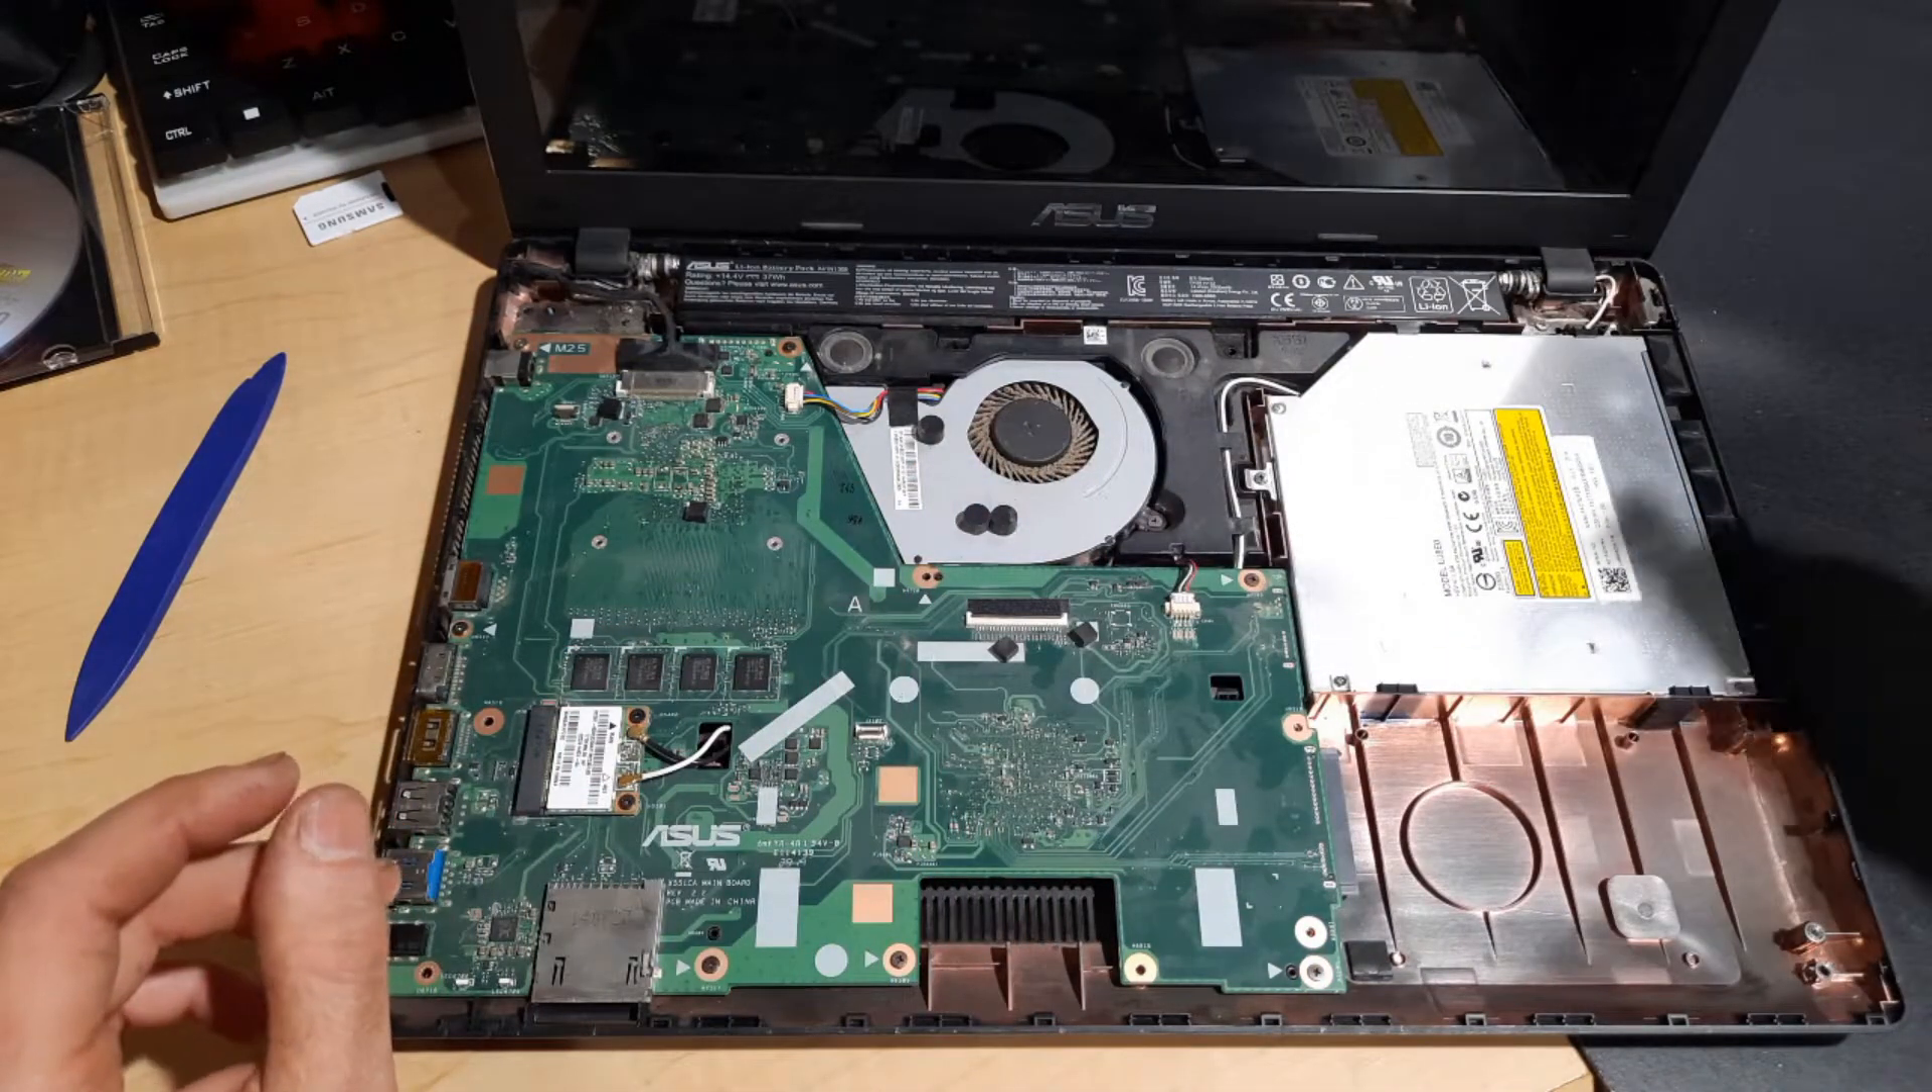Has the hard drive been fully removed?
Yes.